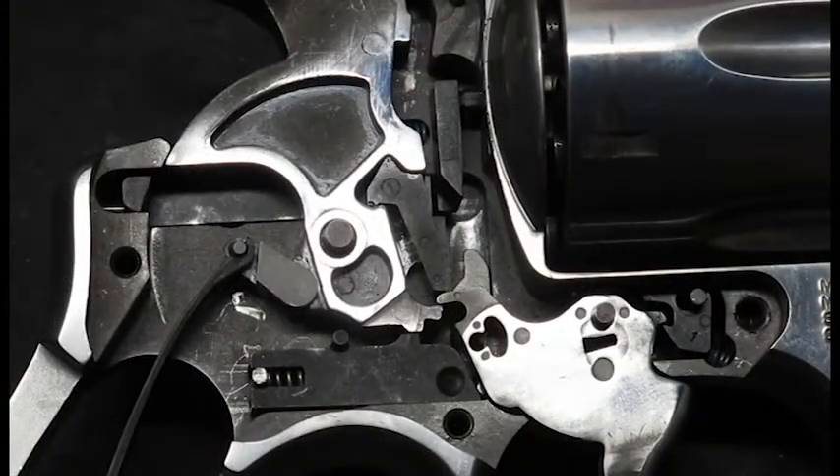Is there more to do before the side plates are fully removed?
No.